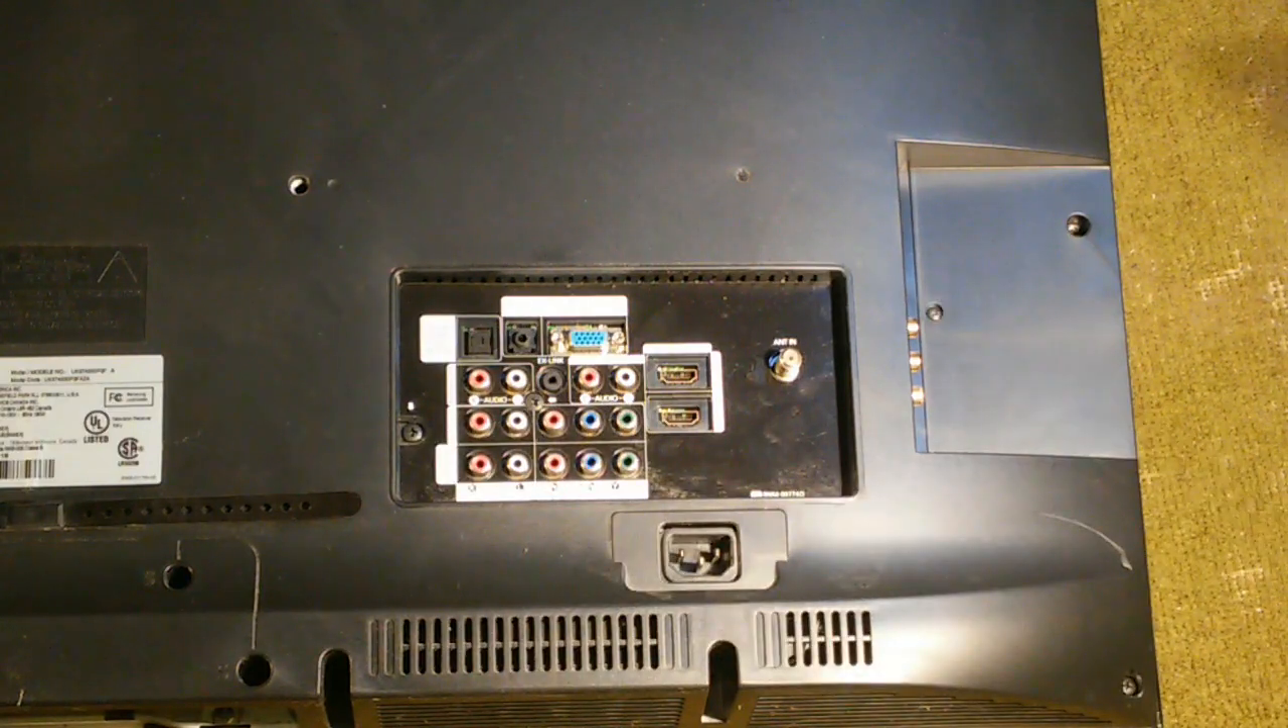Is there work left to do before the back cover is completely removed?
Yes.